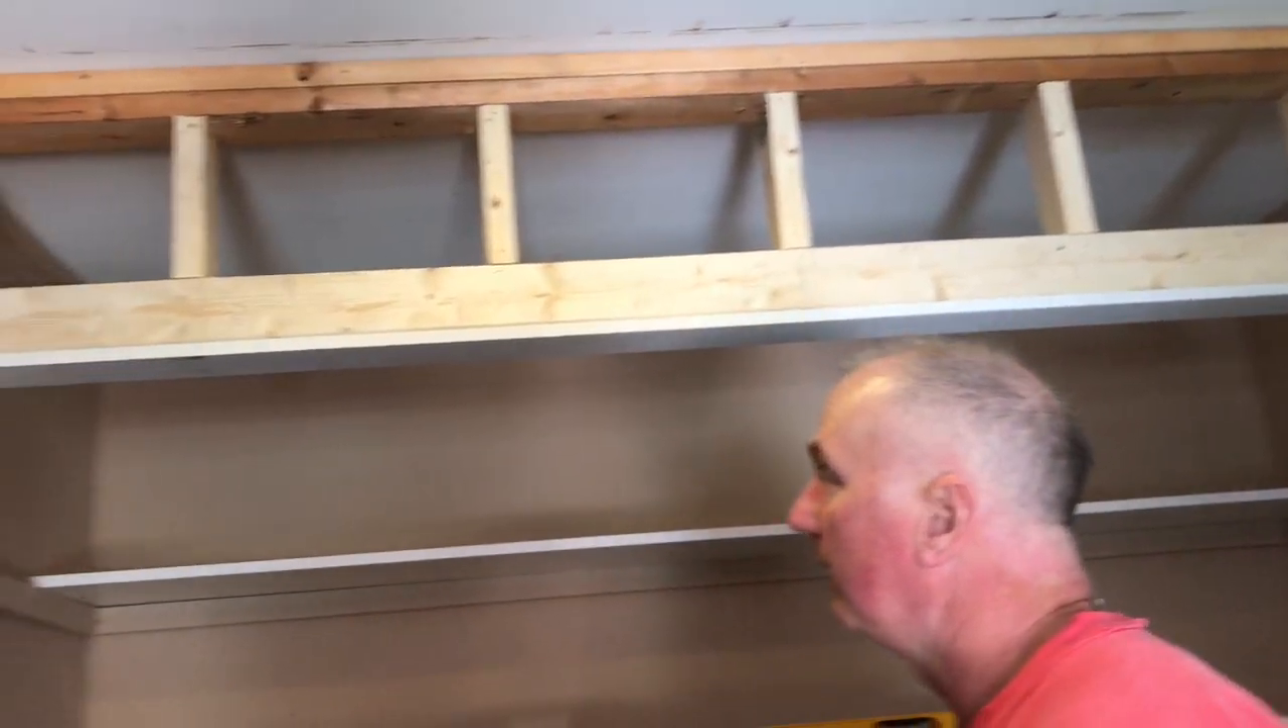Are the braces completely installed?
Yes.